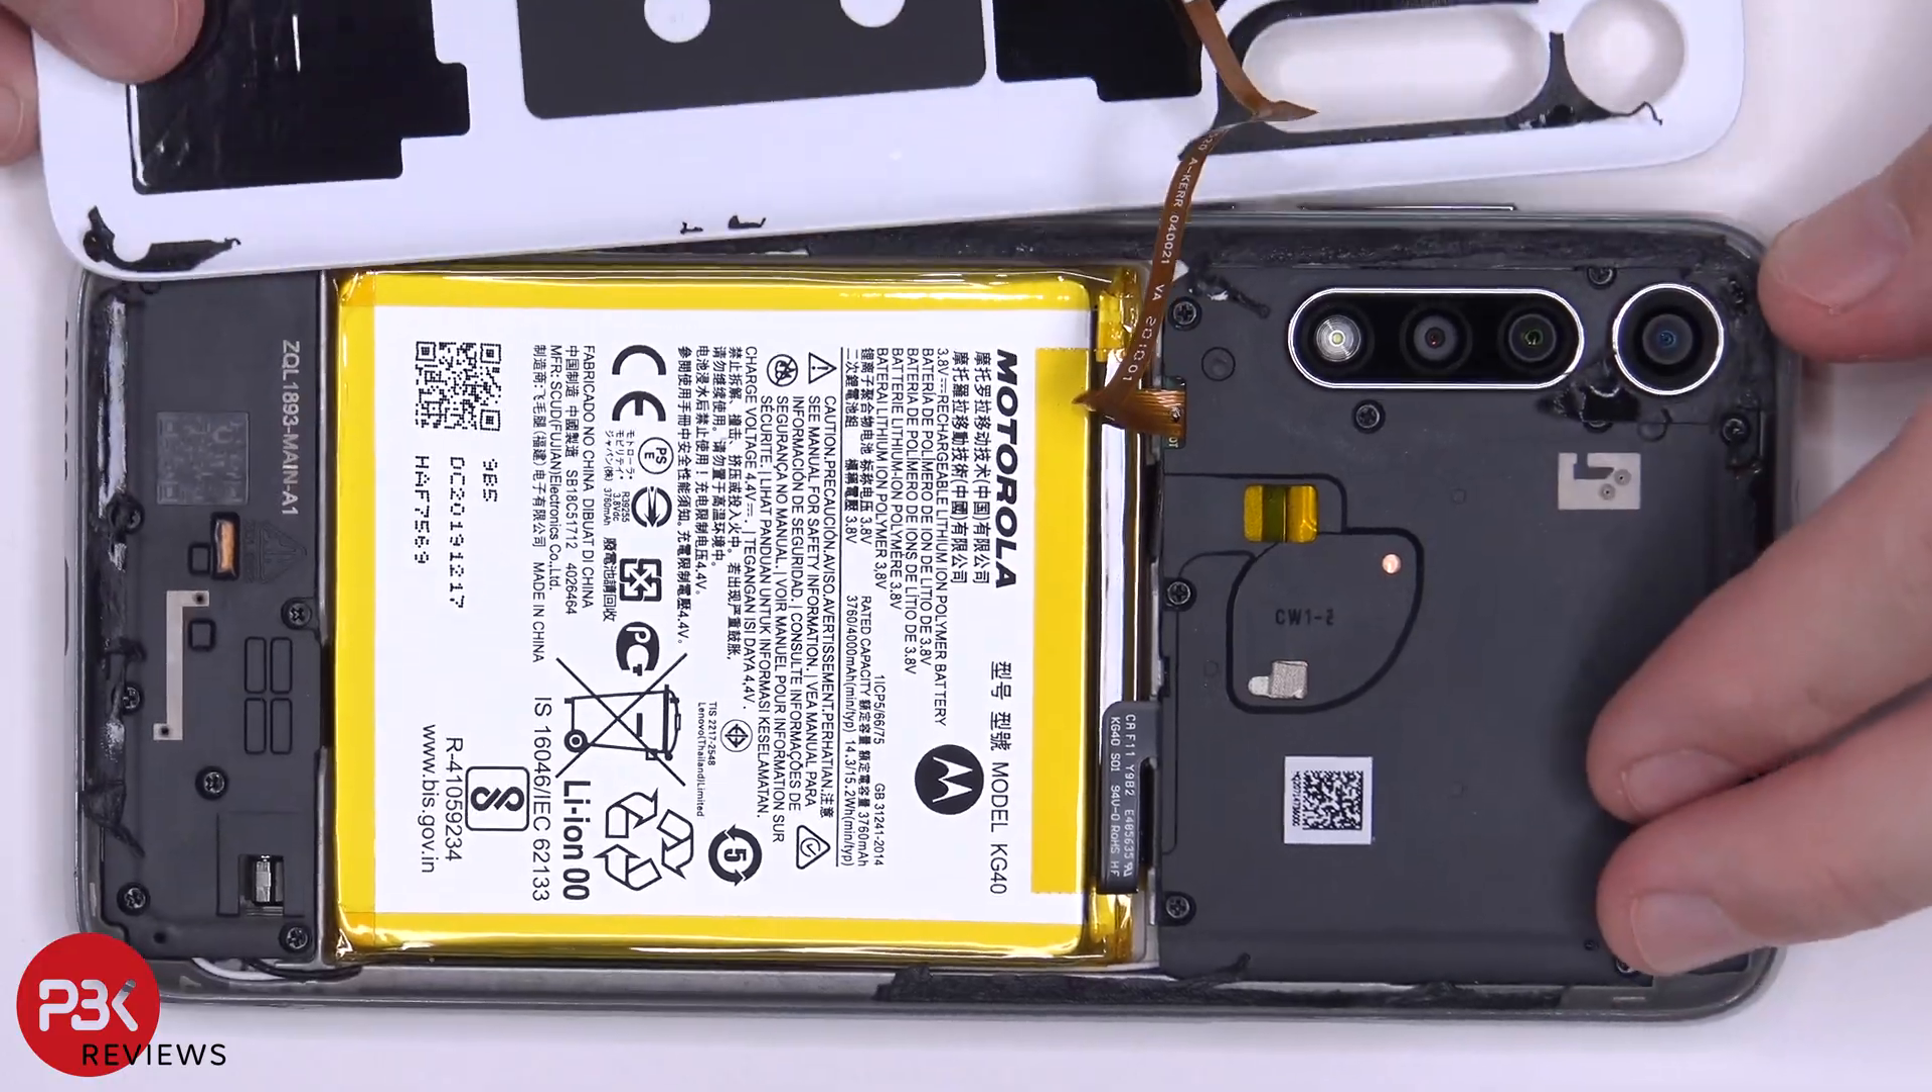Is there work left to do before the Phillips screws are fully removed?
Yes.